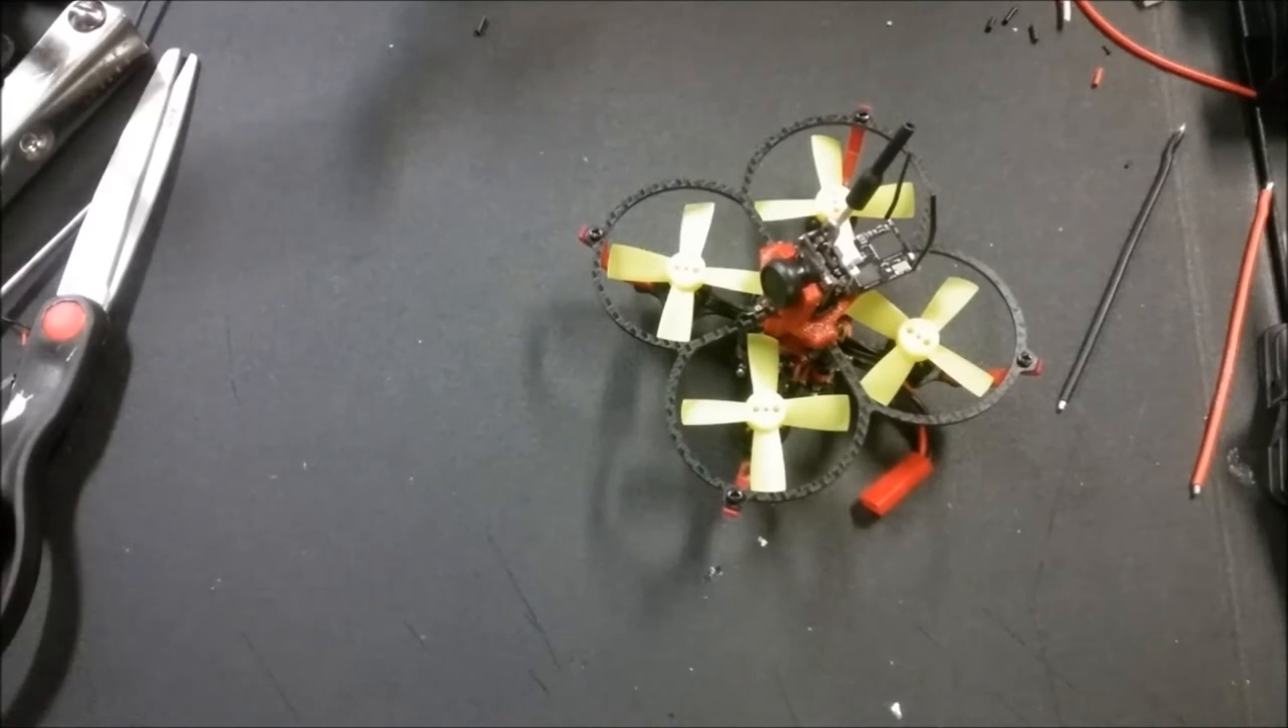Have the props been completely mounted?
Yes.